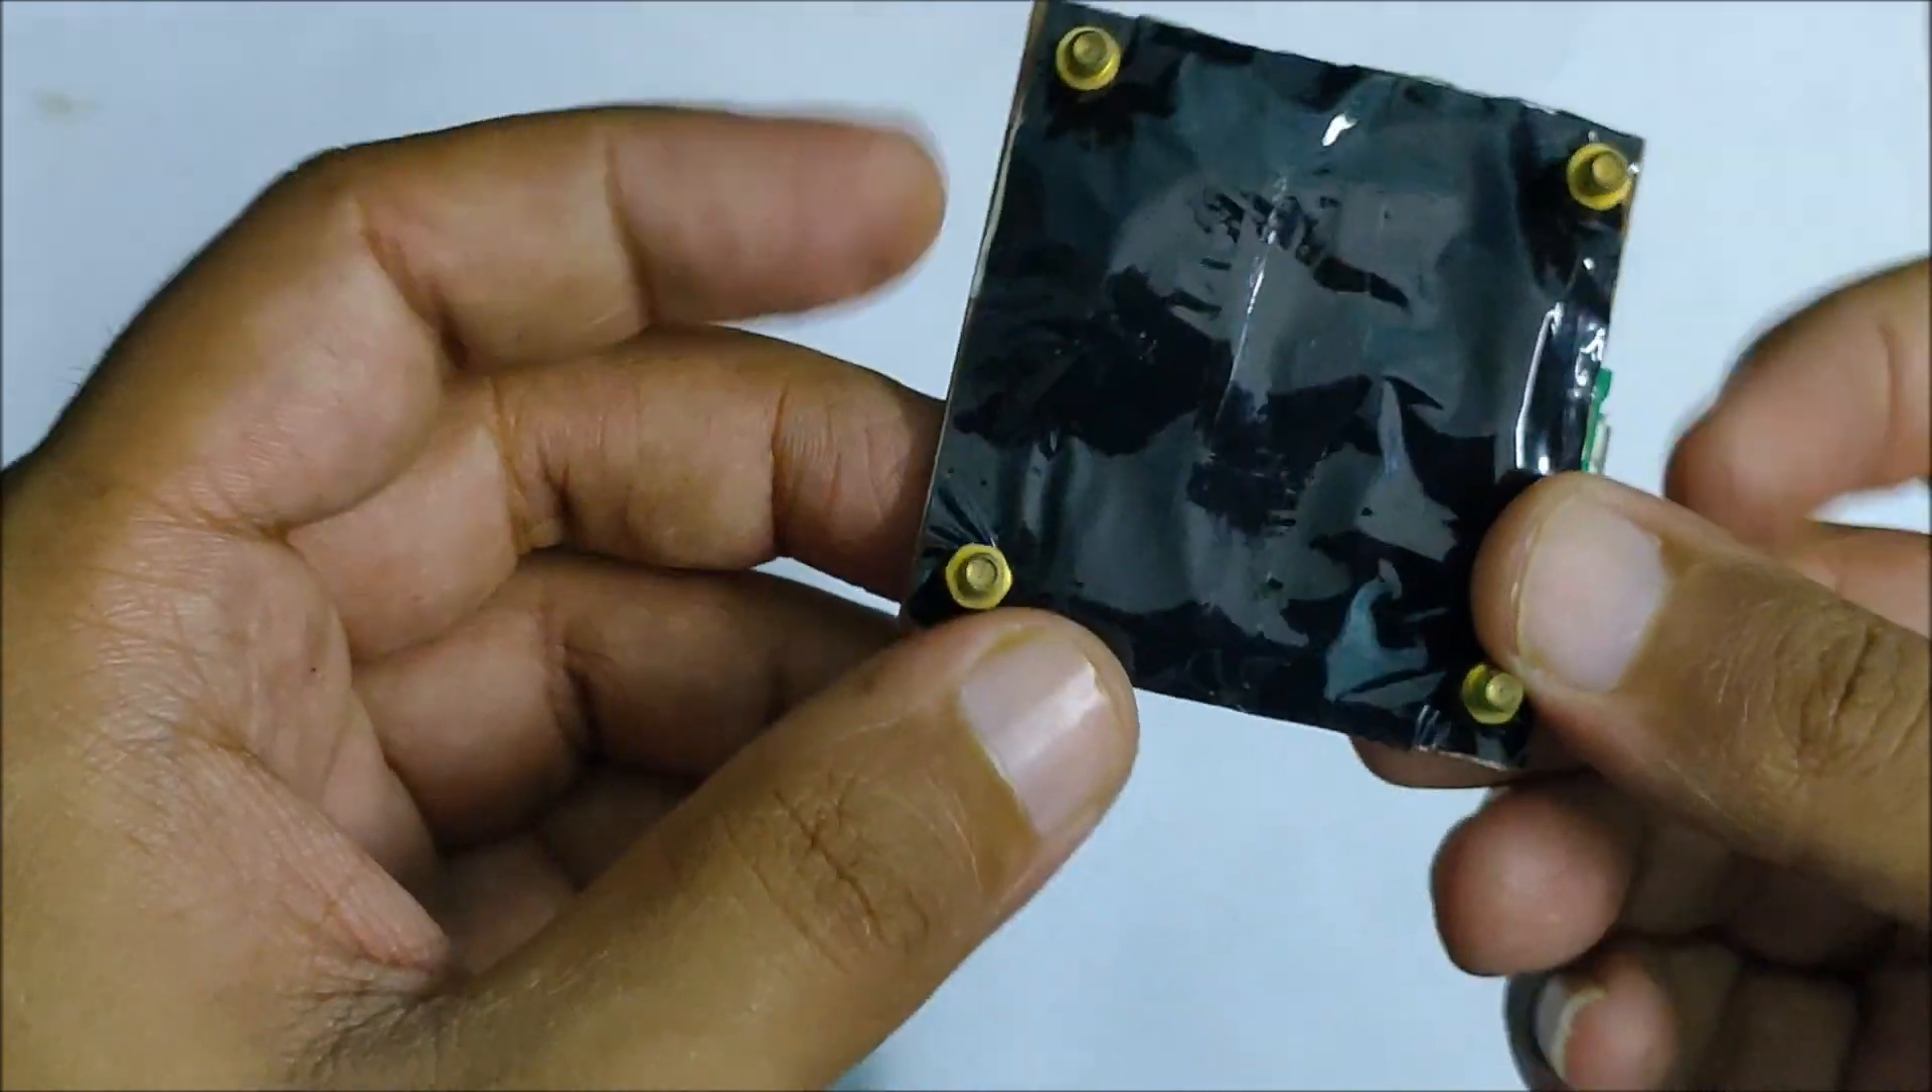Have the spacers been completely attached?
Yes.